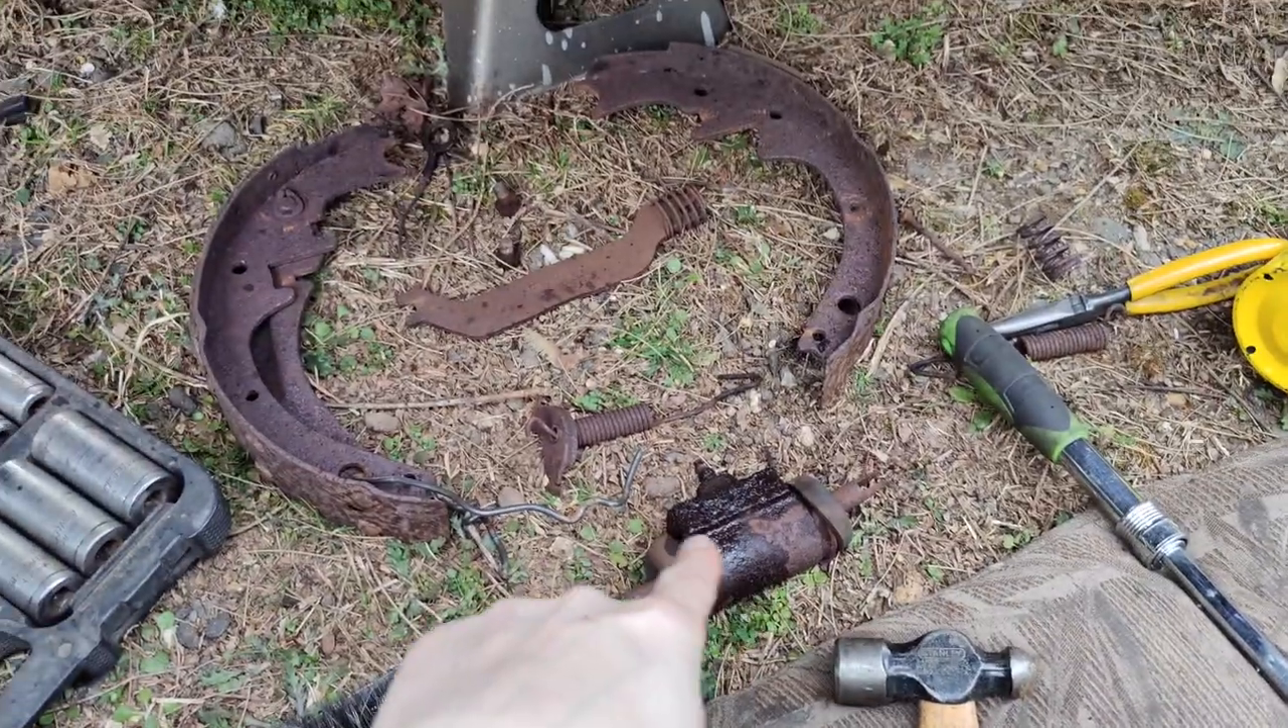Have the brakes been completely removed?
Yes.